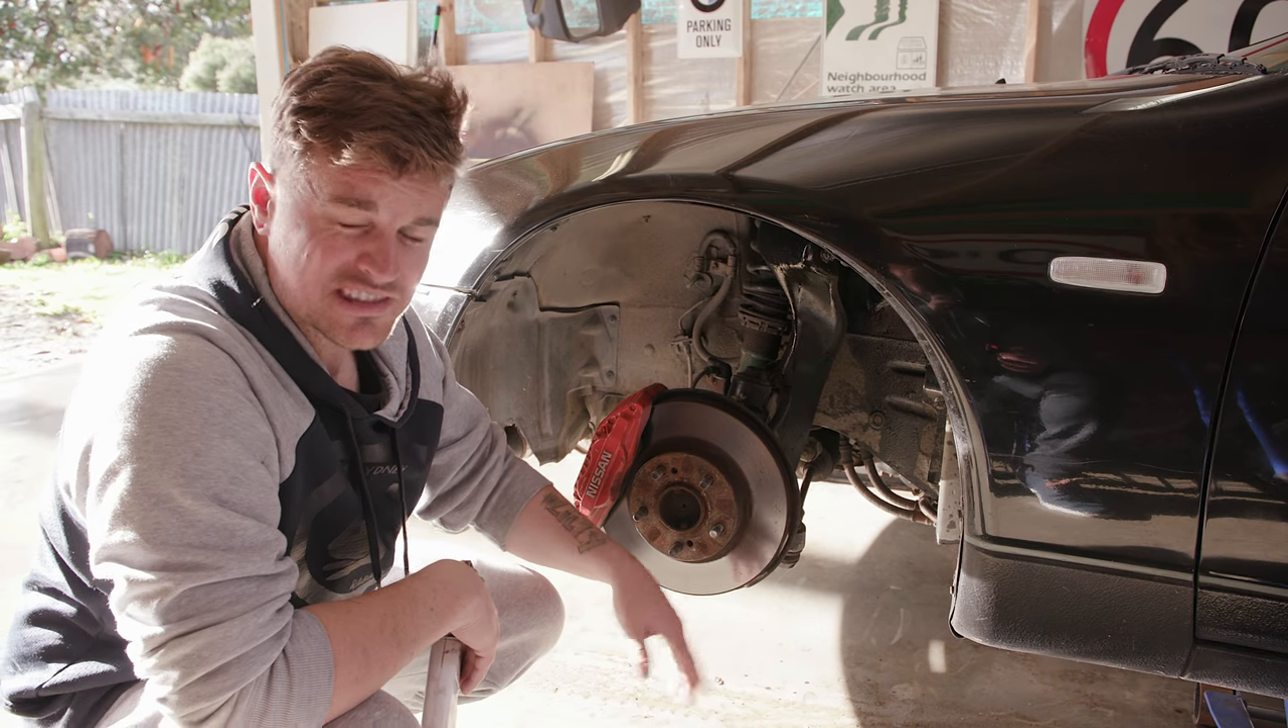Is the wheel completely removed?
Yes.